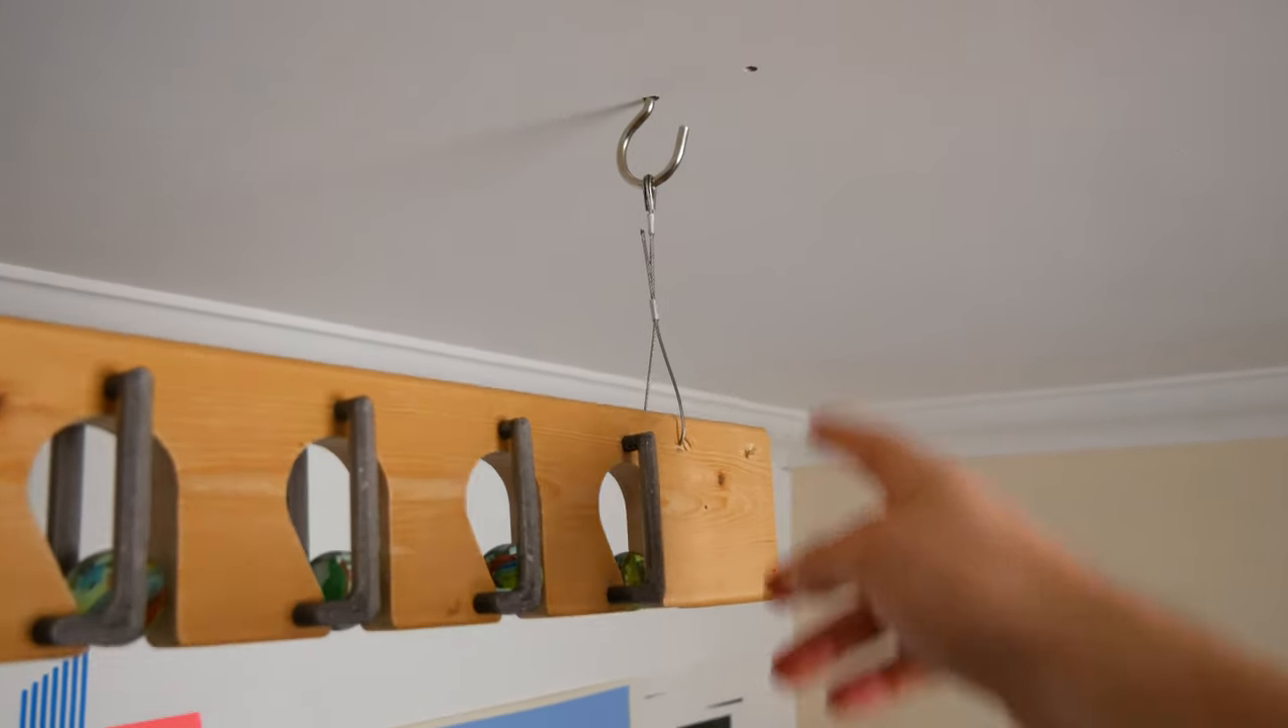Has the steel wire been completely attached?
Yes.